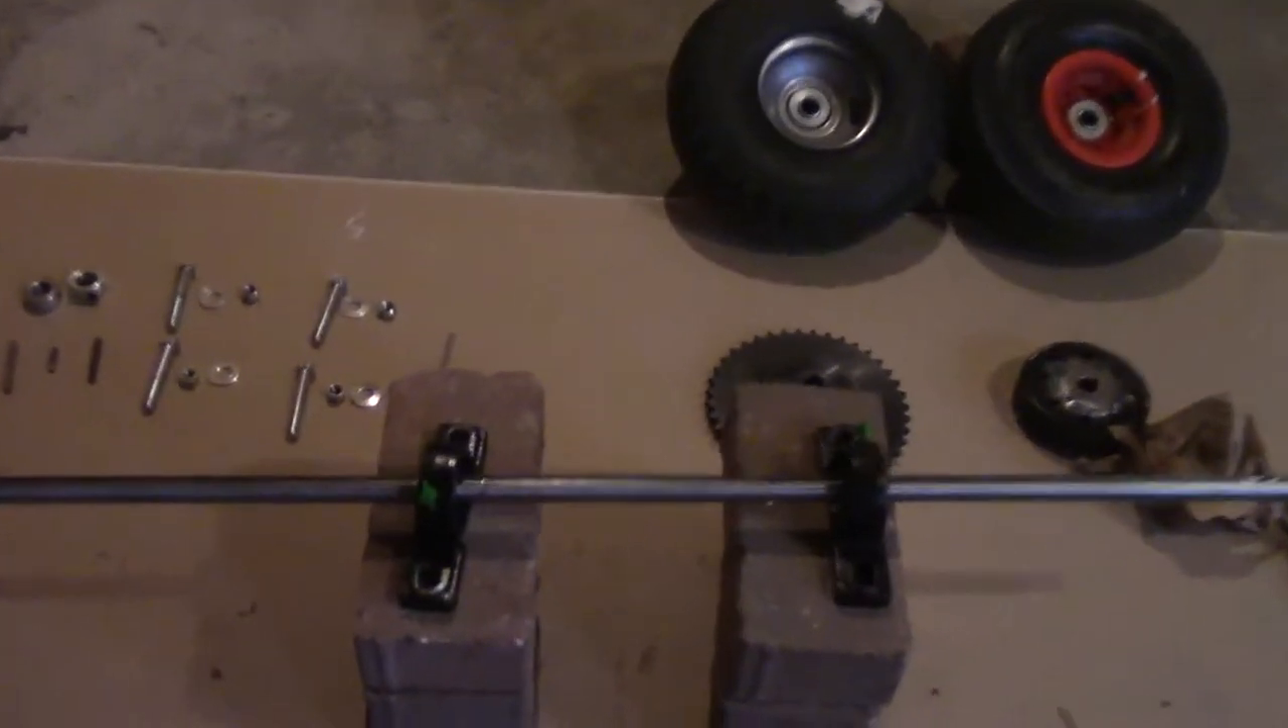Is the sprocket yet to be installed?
Yes.